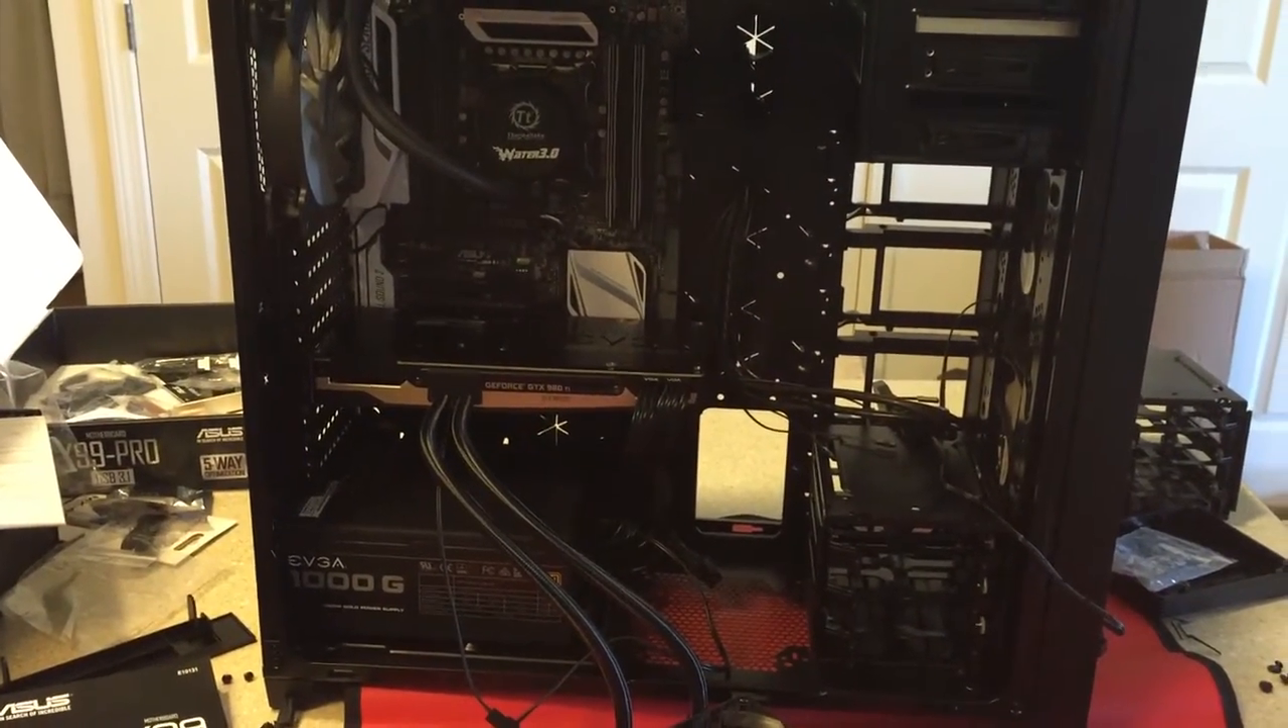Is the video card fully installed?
Yes.